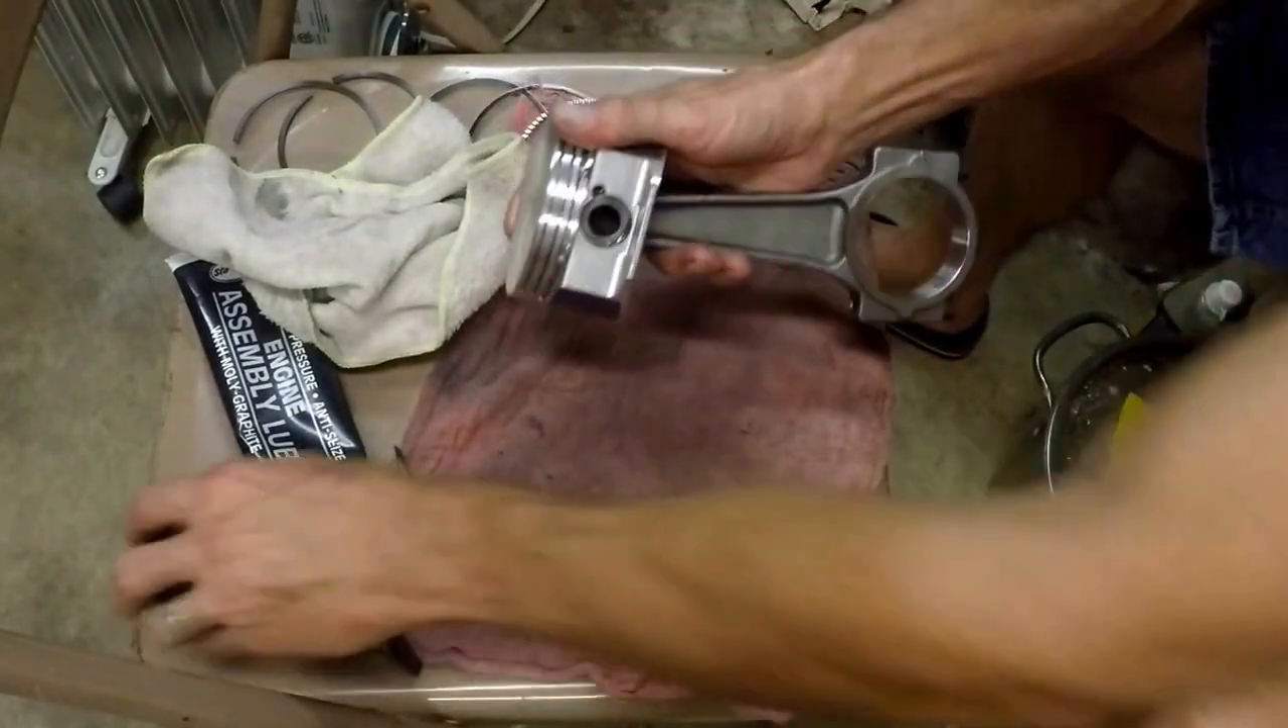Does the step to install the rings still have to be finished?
Yes.